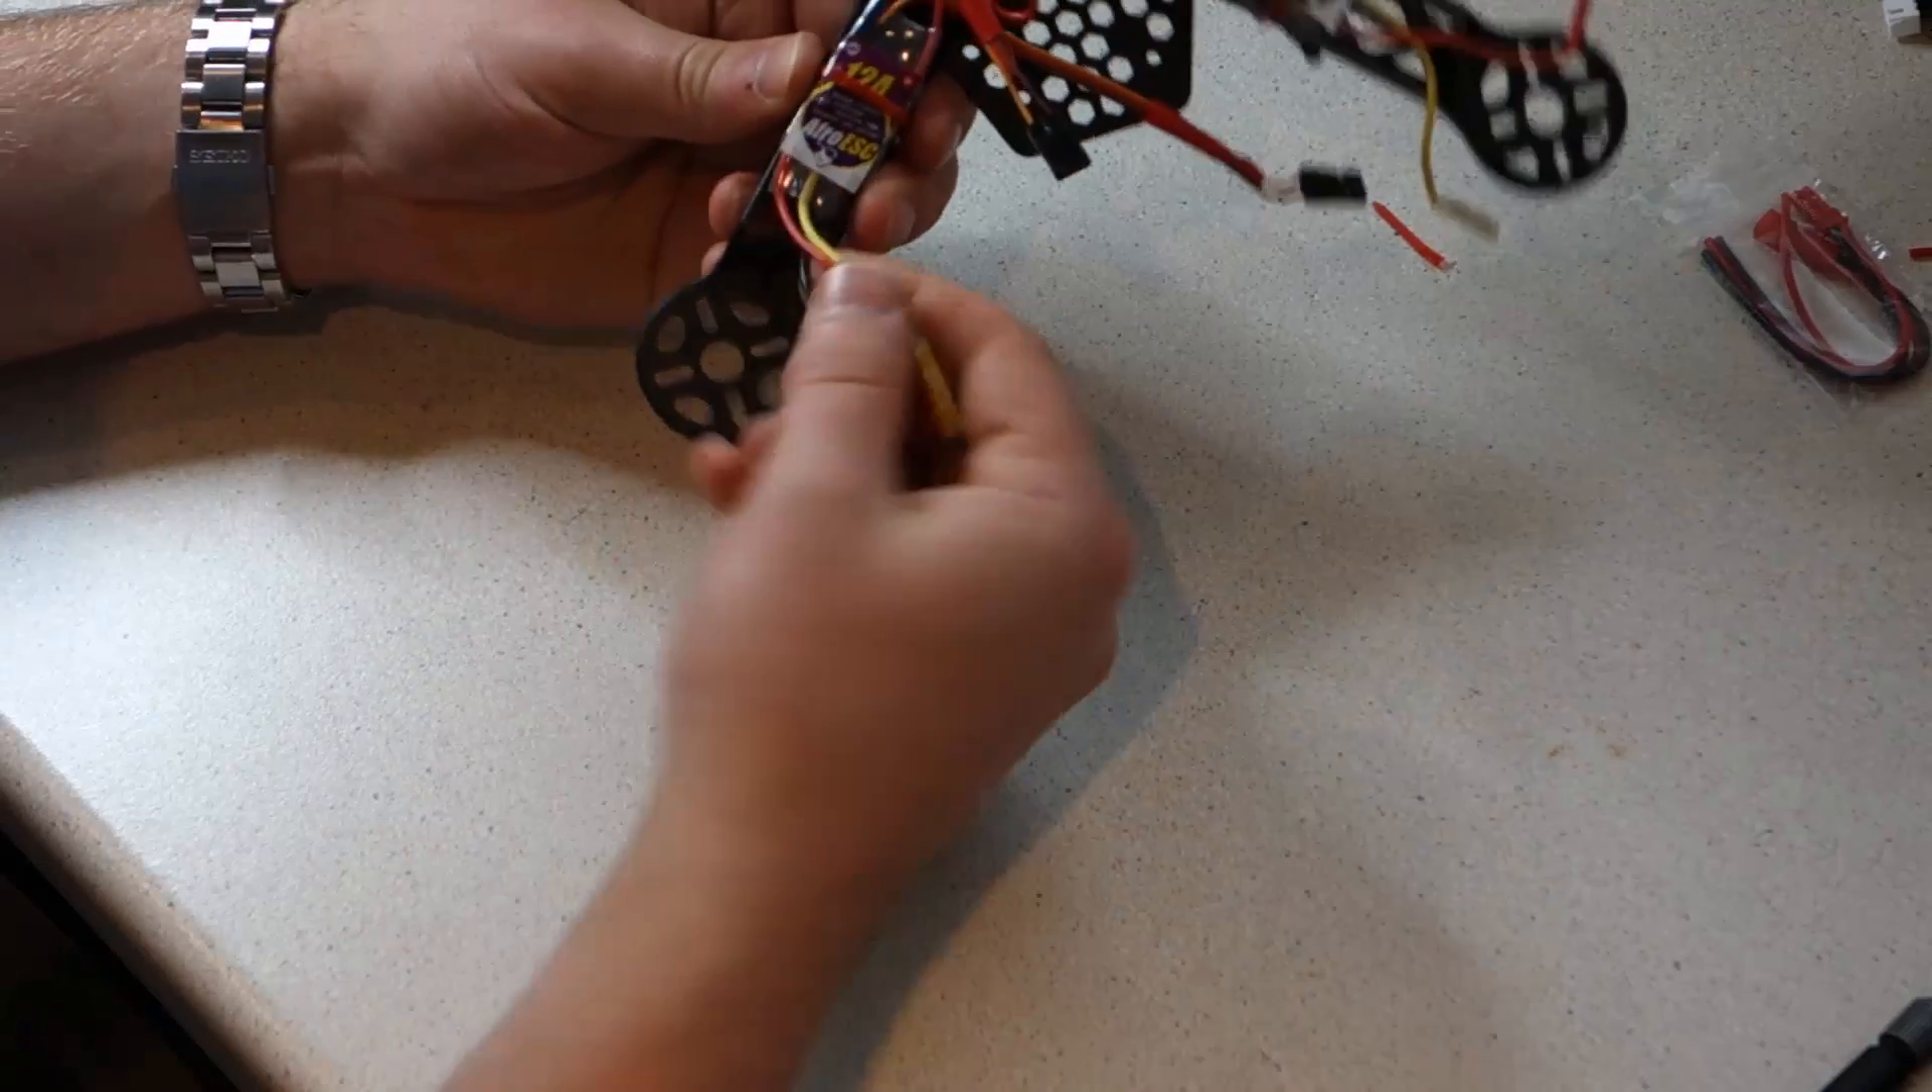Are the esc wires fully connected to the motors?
No.